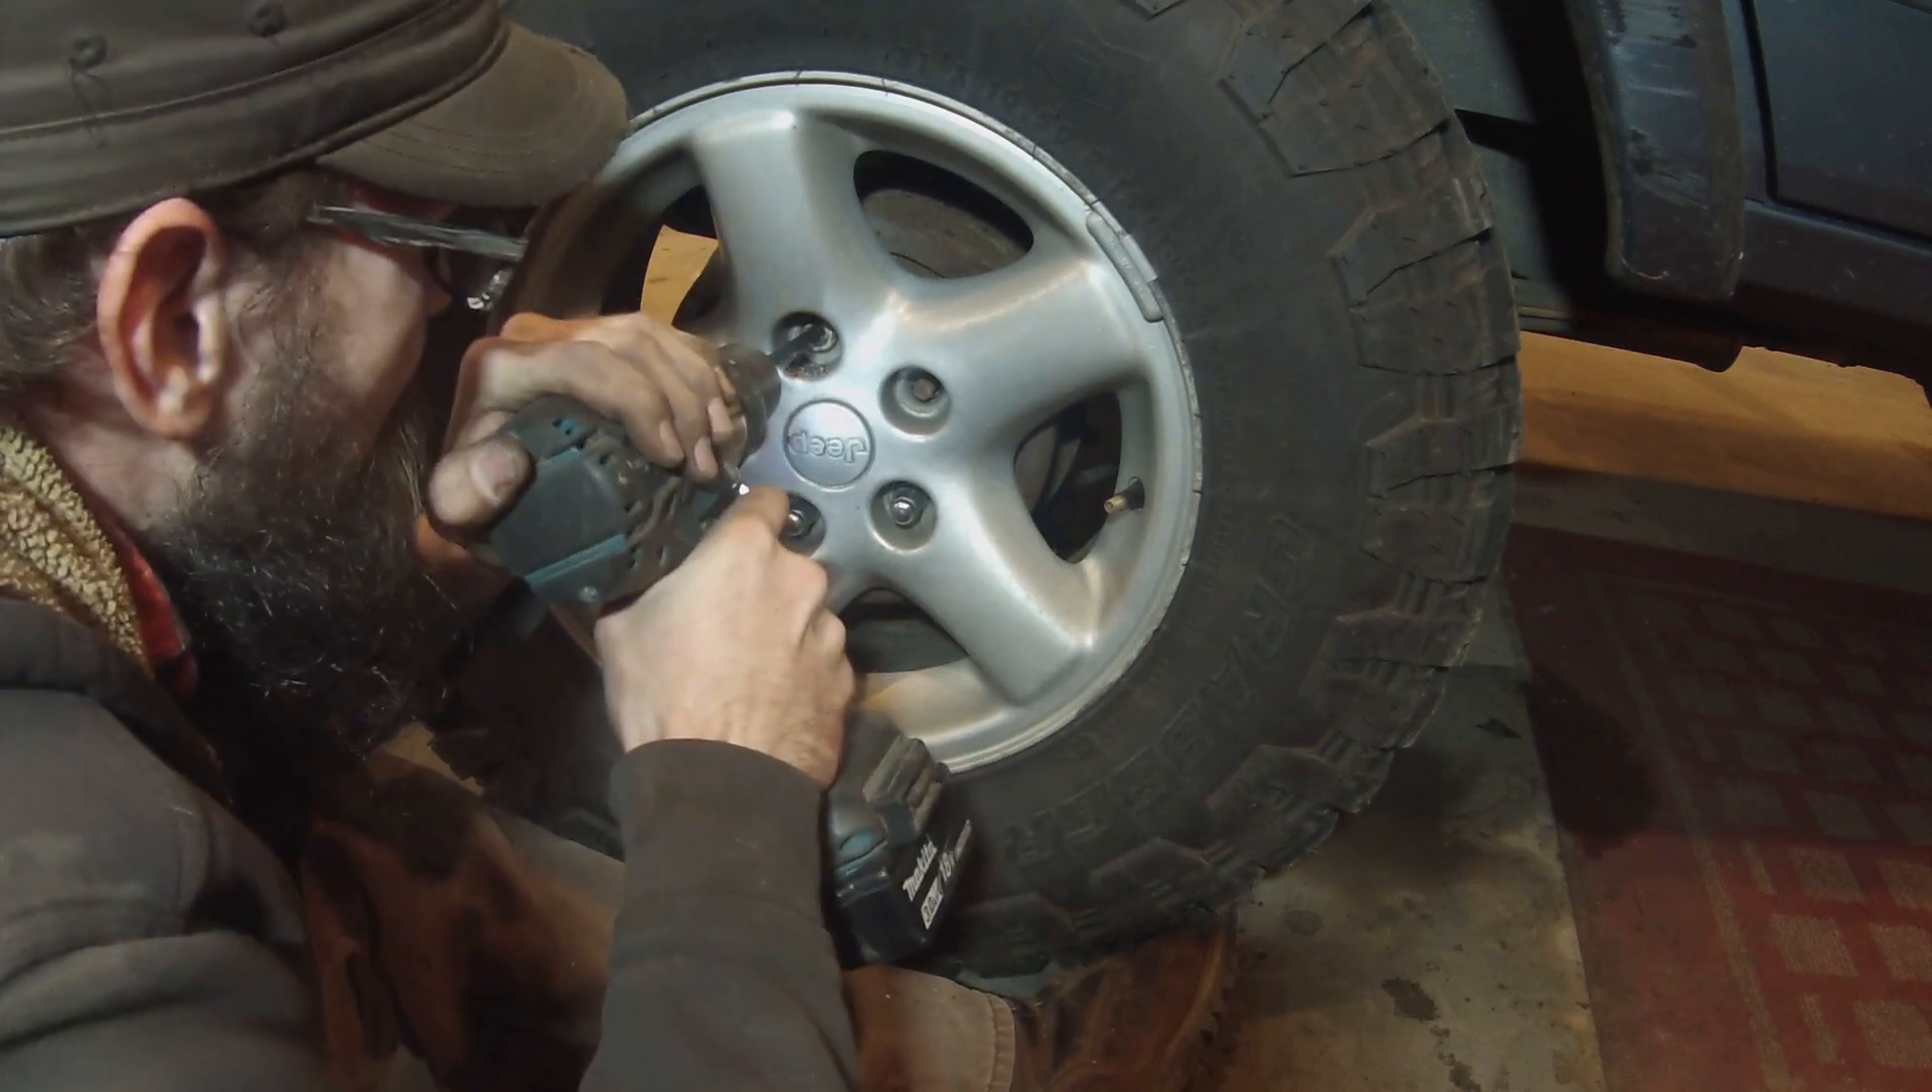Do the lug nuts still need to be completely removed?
Yes.